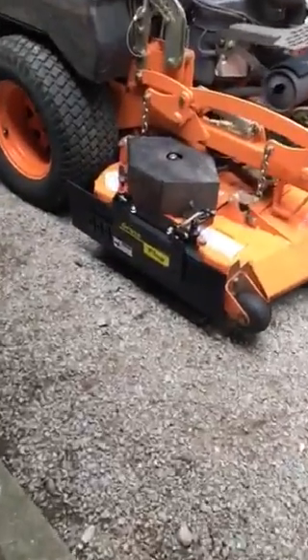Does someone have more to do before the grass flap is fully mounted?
No.